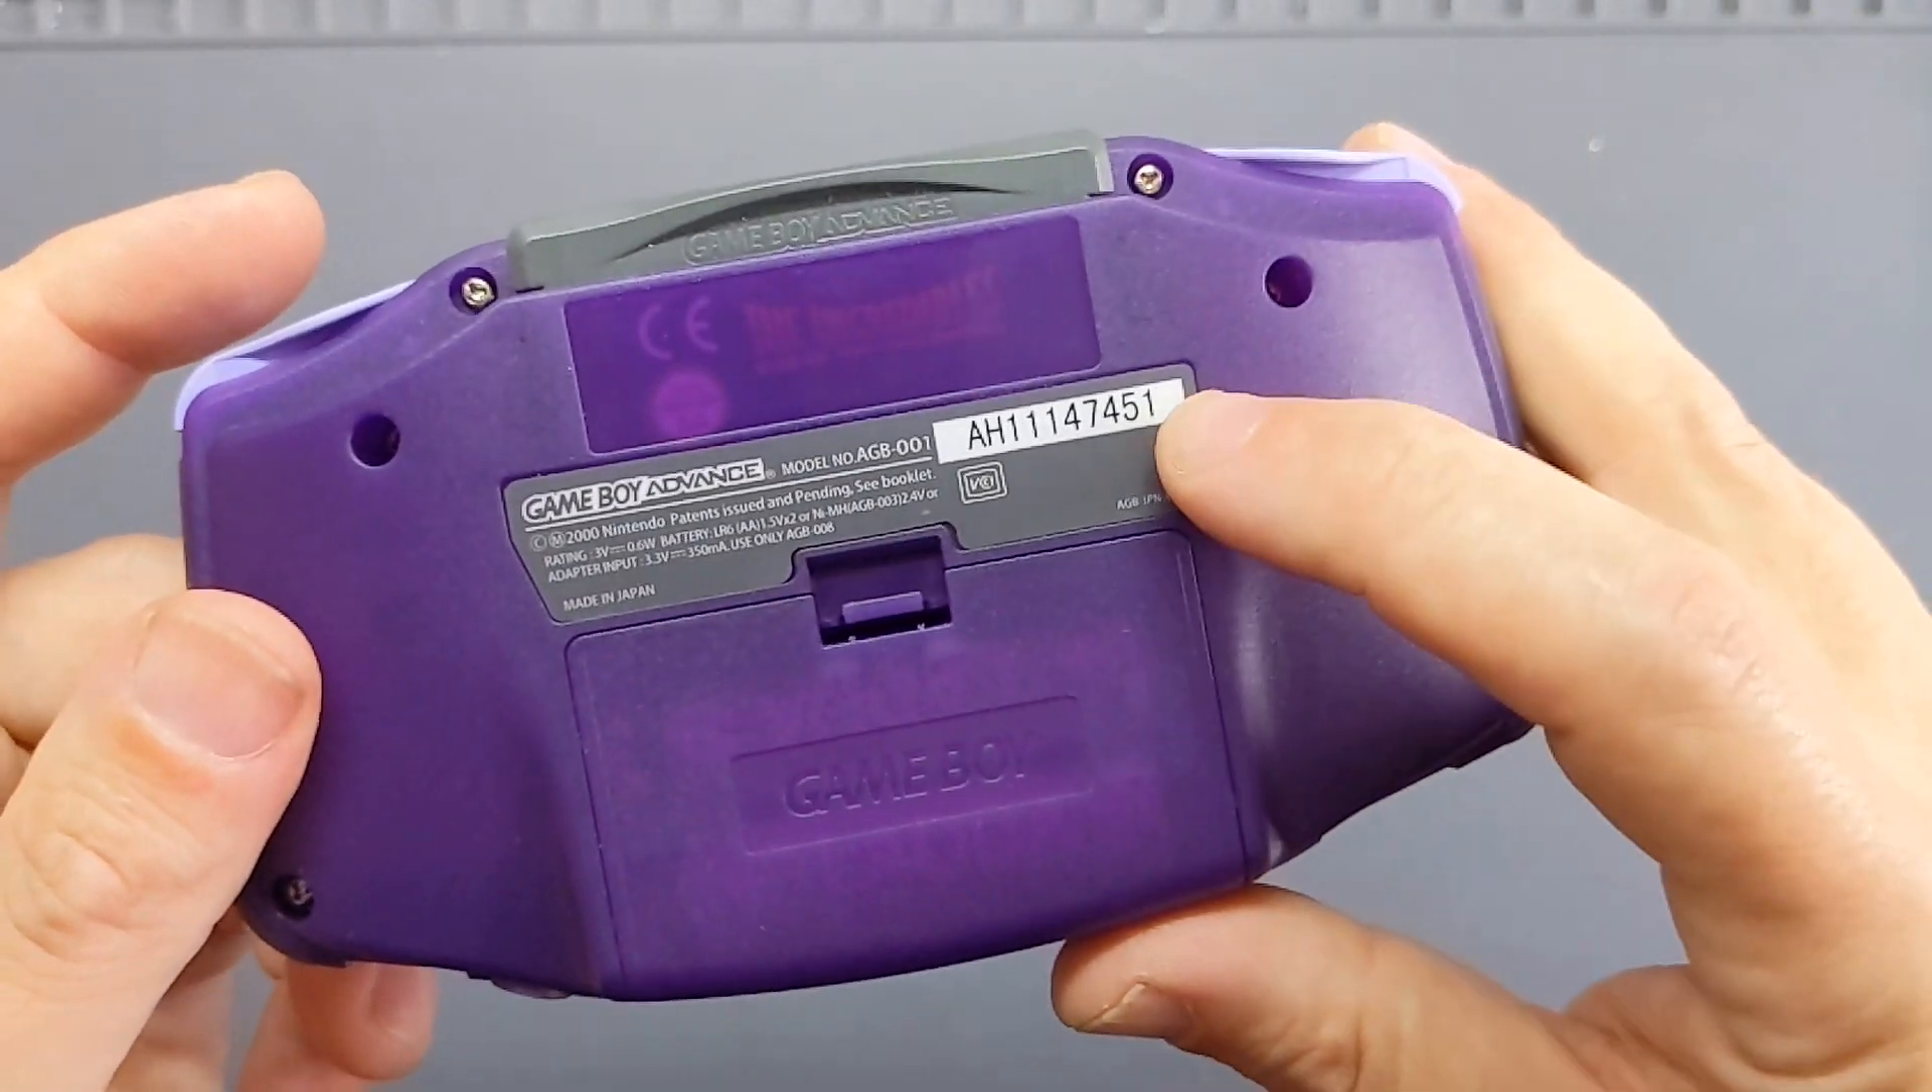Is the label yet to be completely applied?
No.